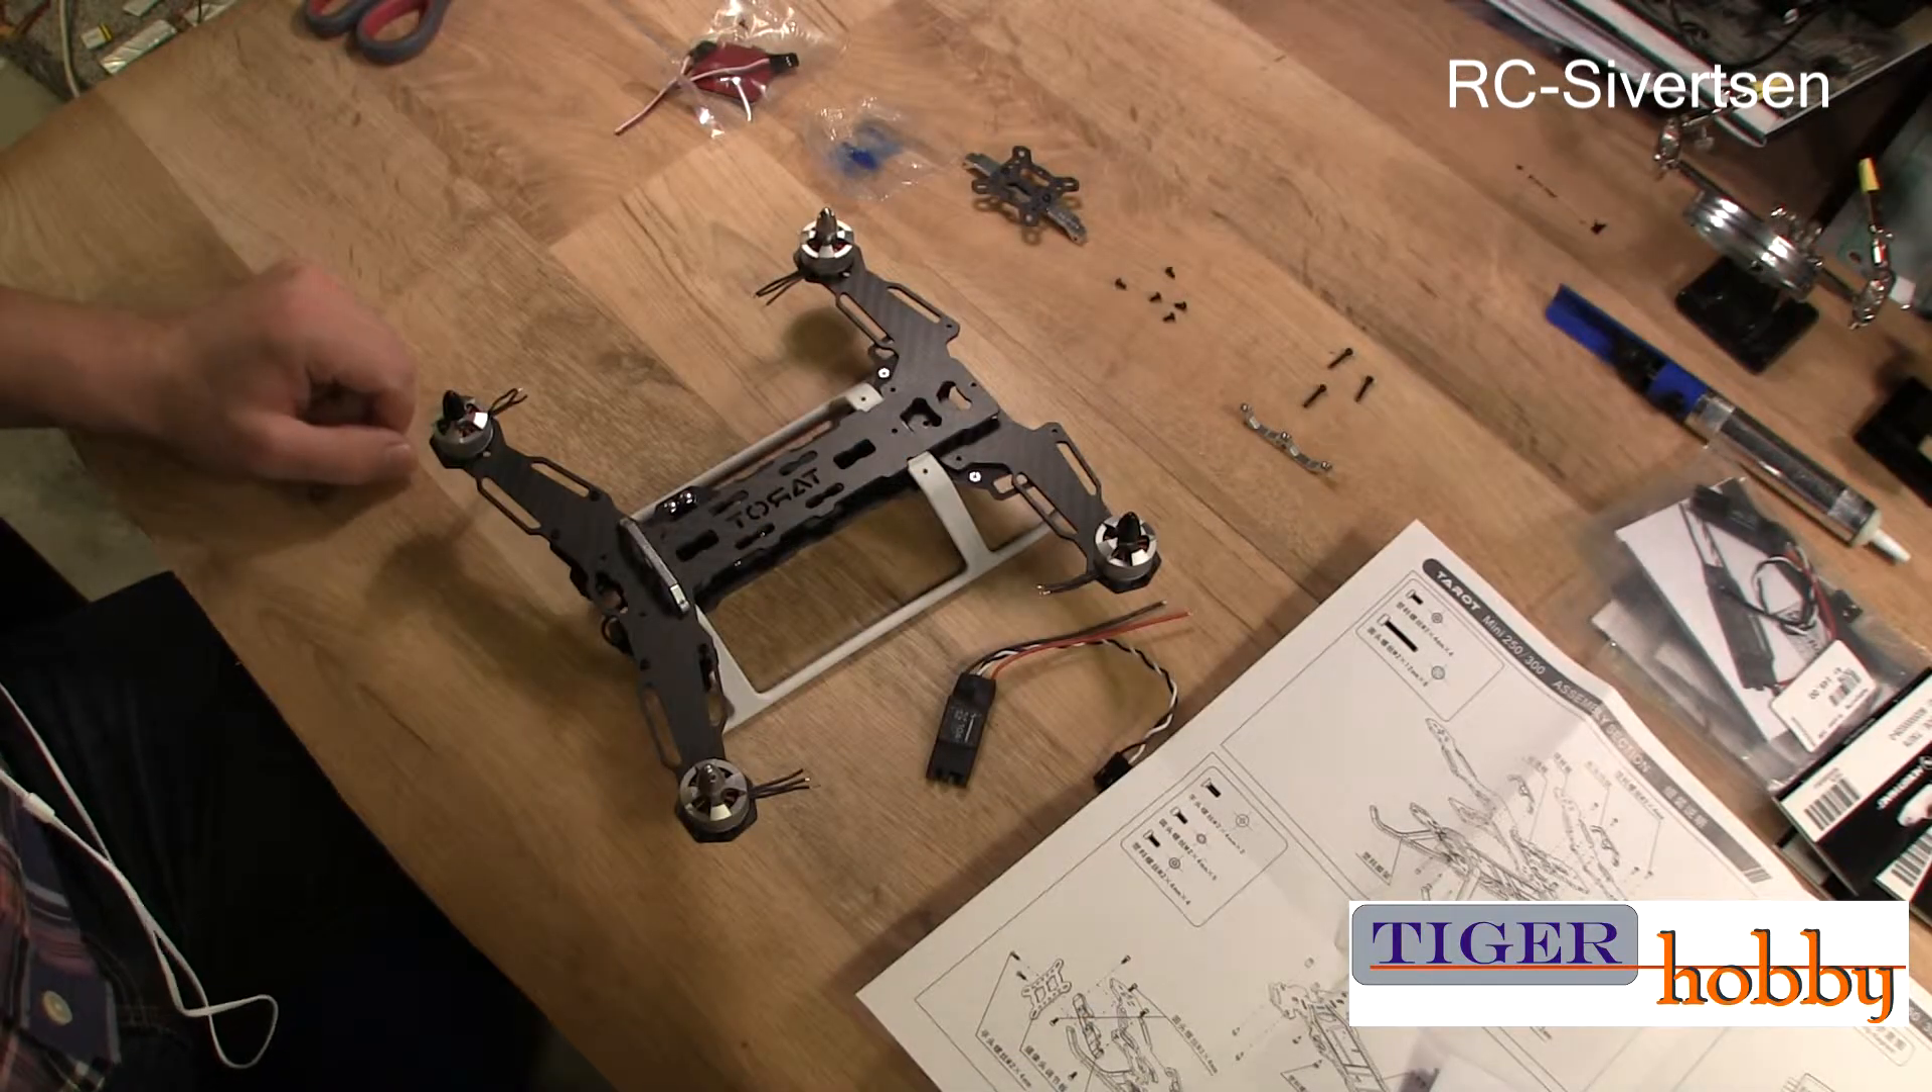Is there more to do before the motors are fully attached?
No.